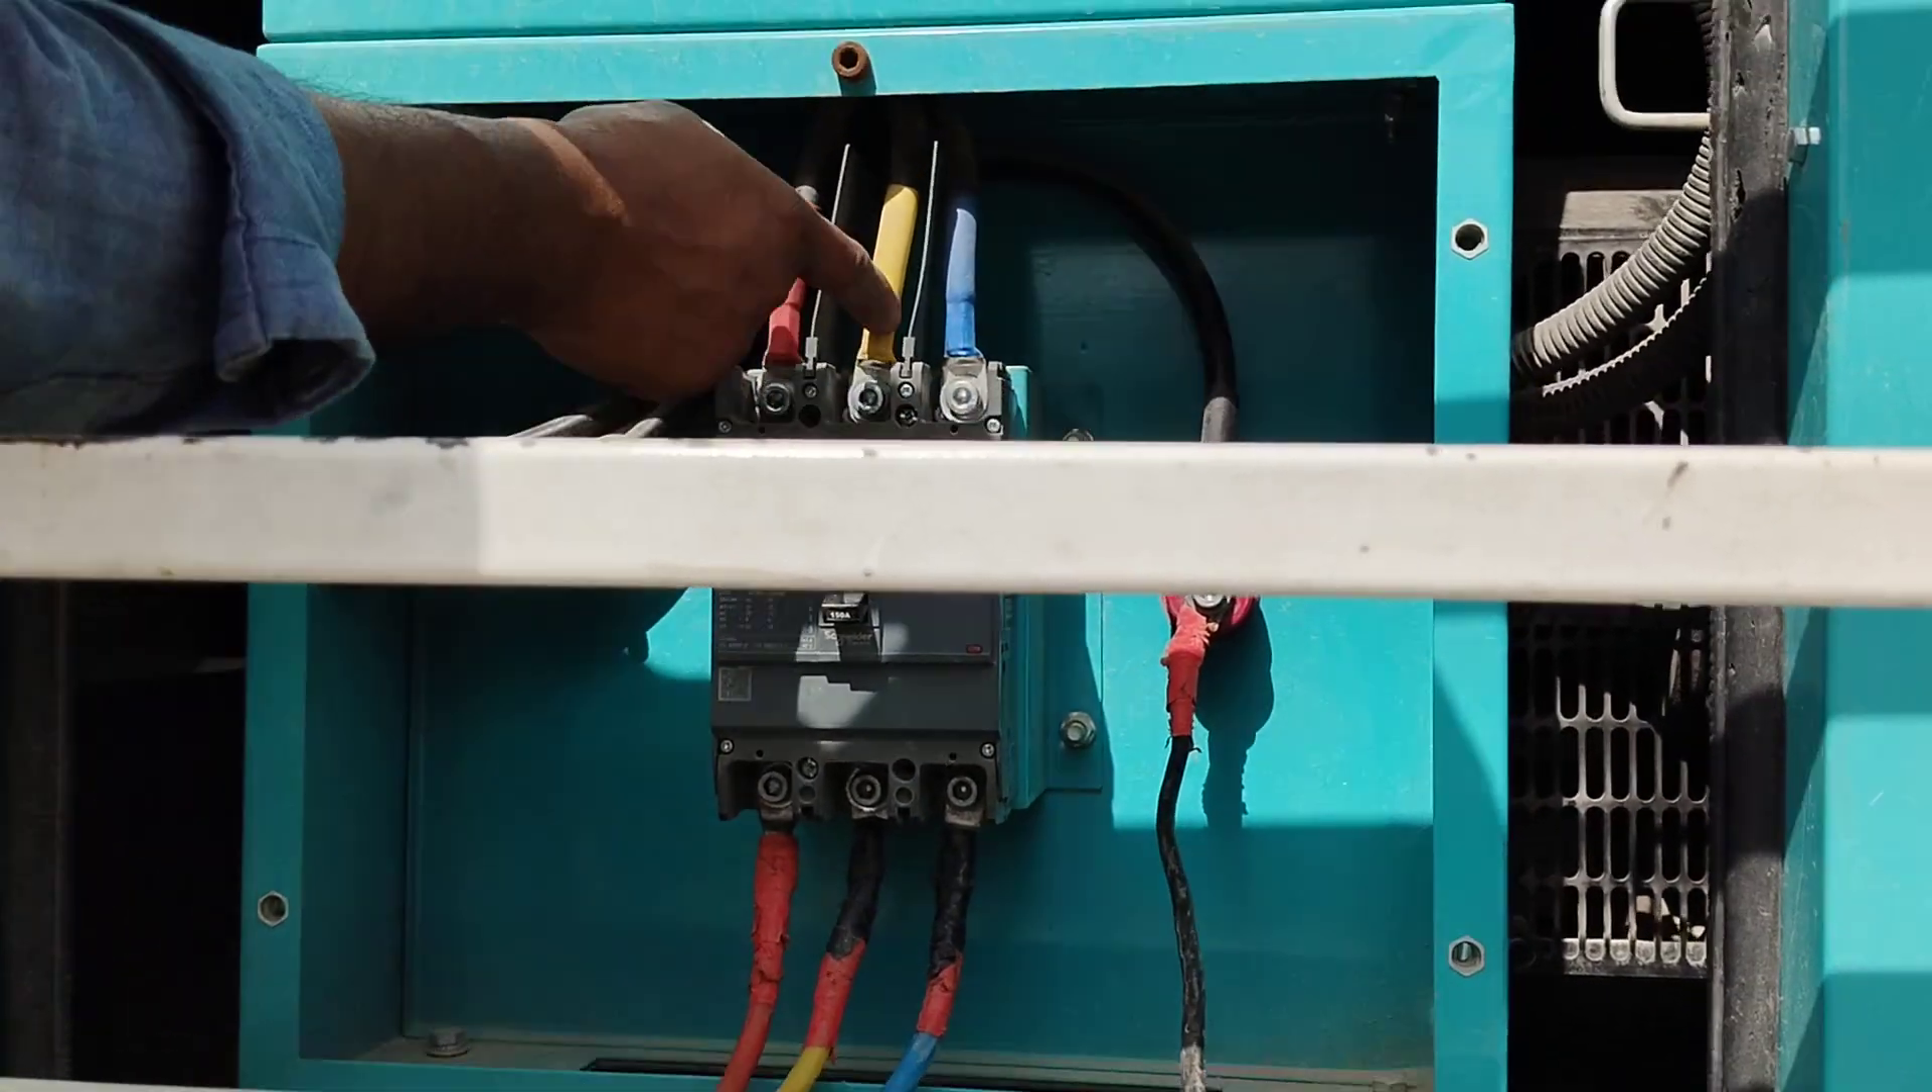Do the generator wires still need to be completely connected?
No.